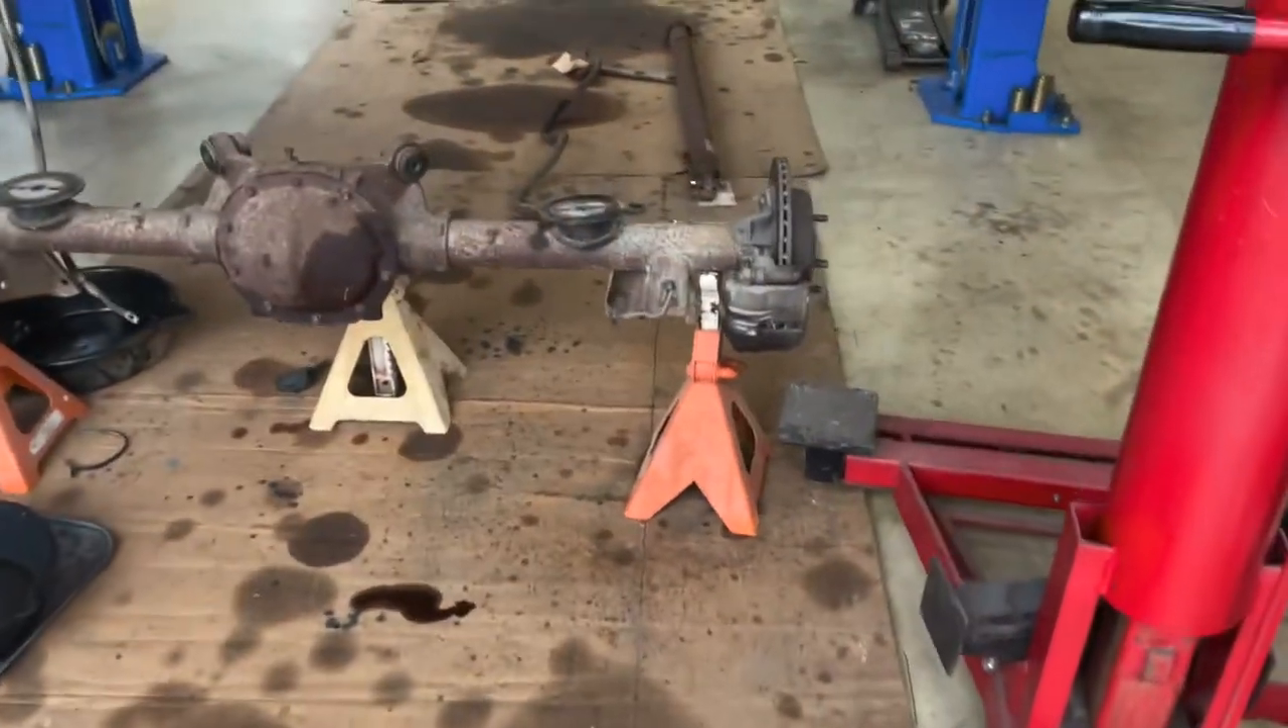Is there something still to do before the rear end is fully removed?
No.